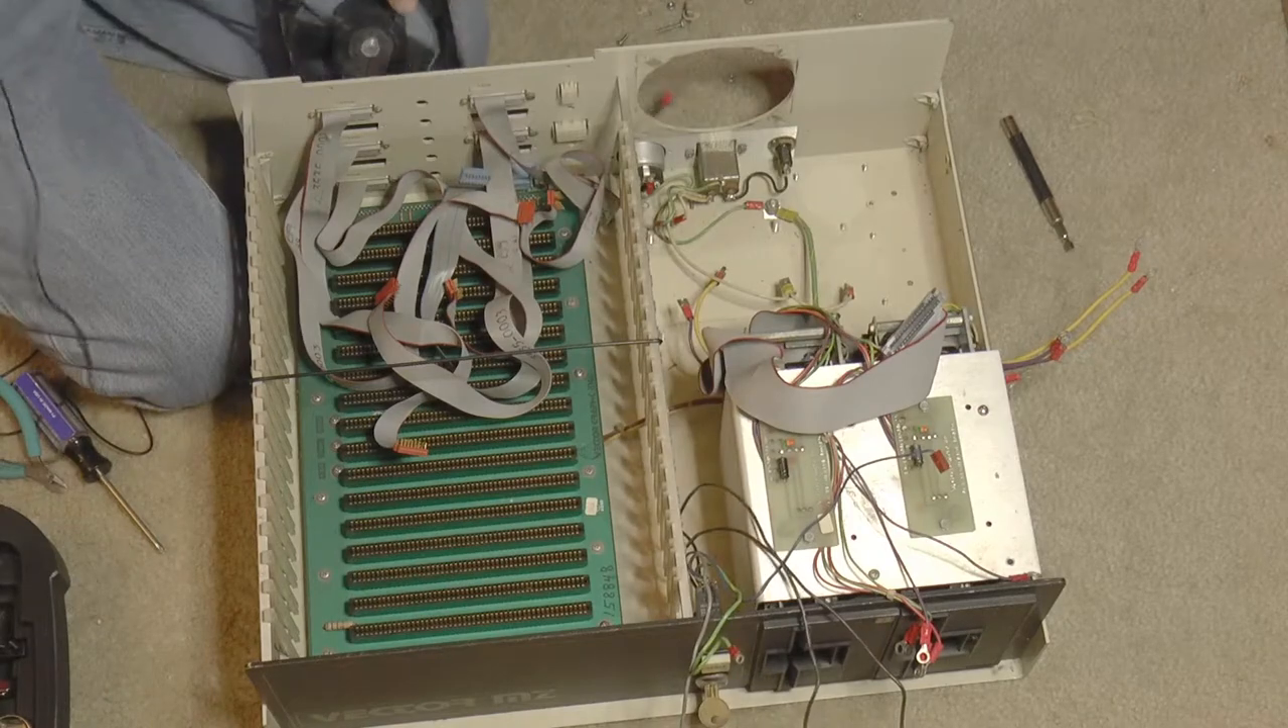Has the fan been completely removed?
Yes.